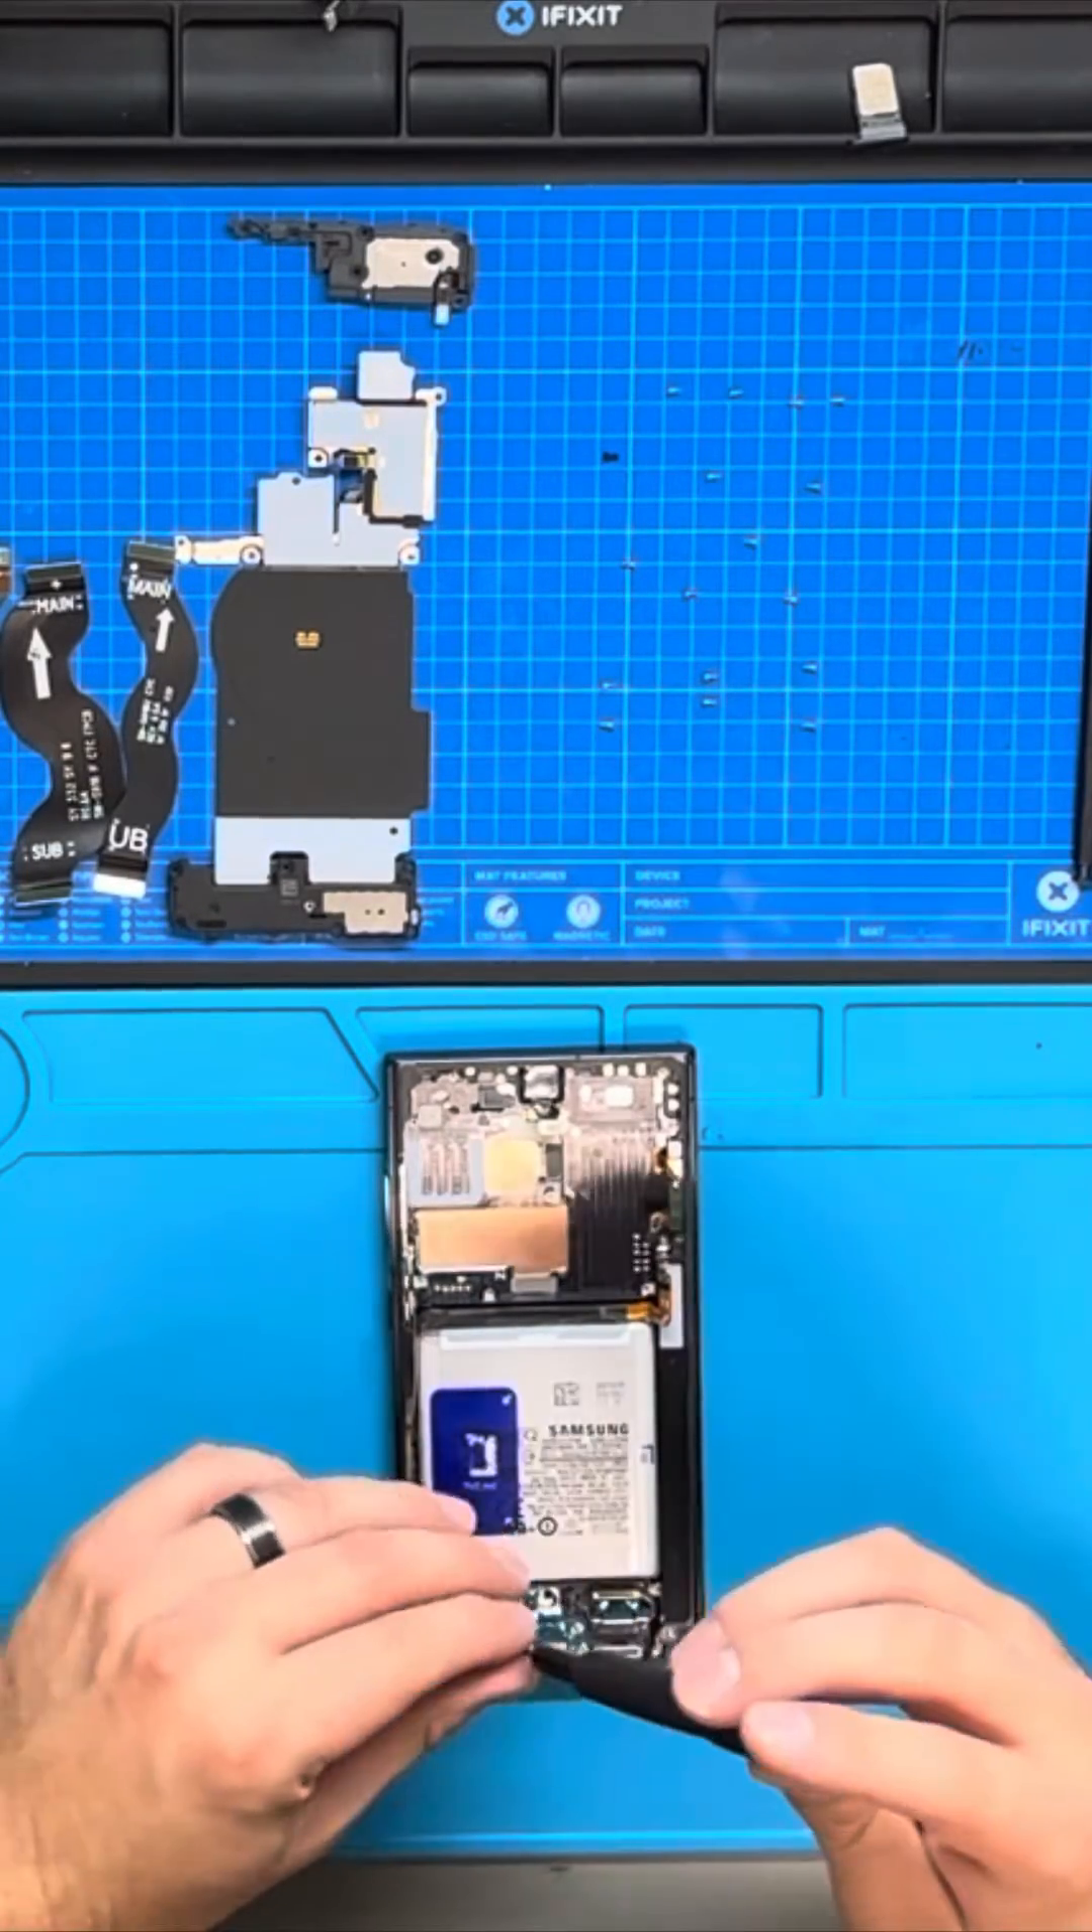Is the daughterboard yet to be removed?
Yes.